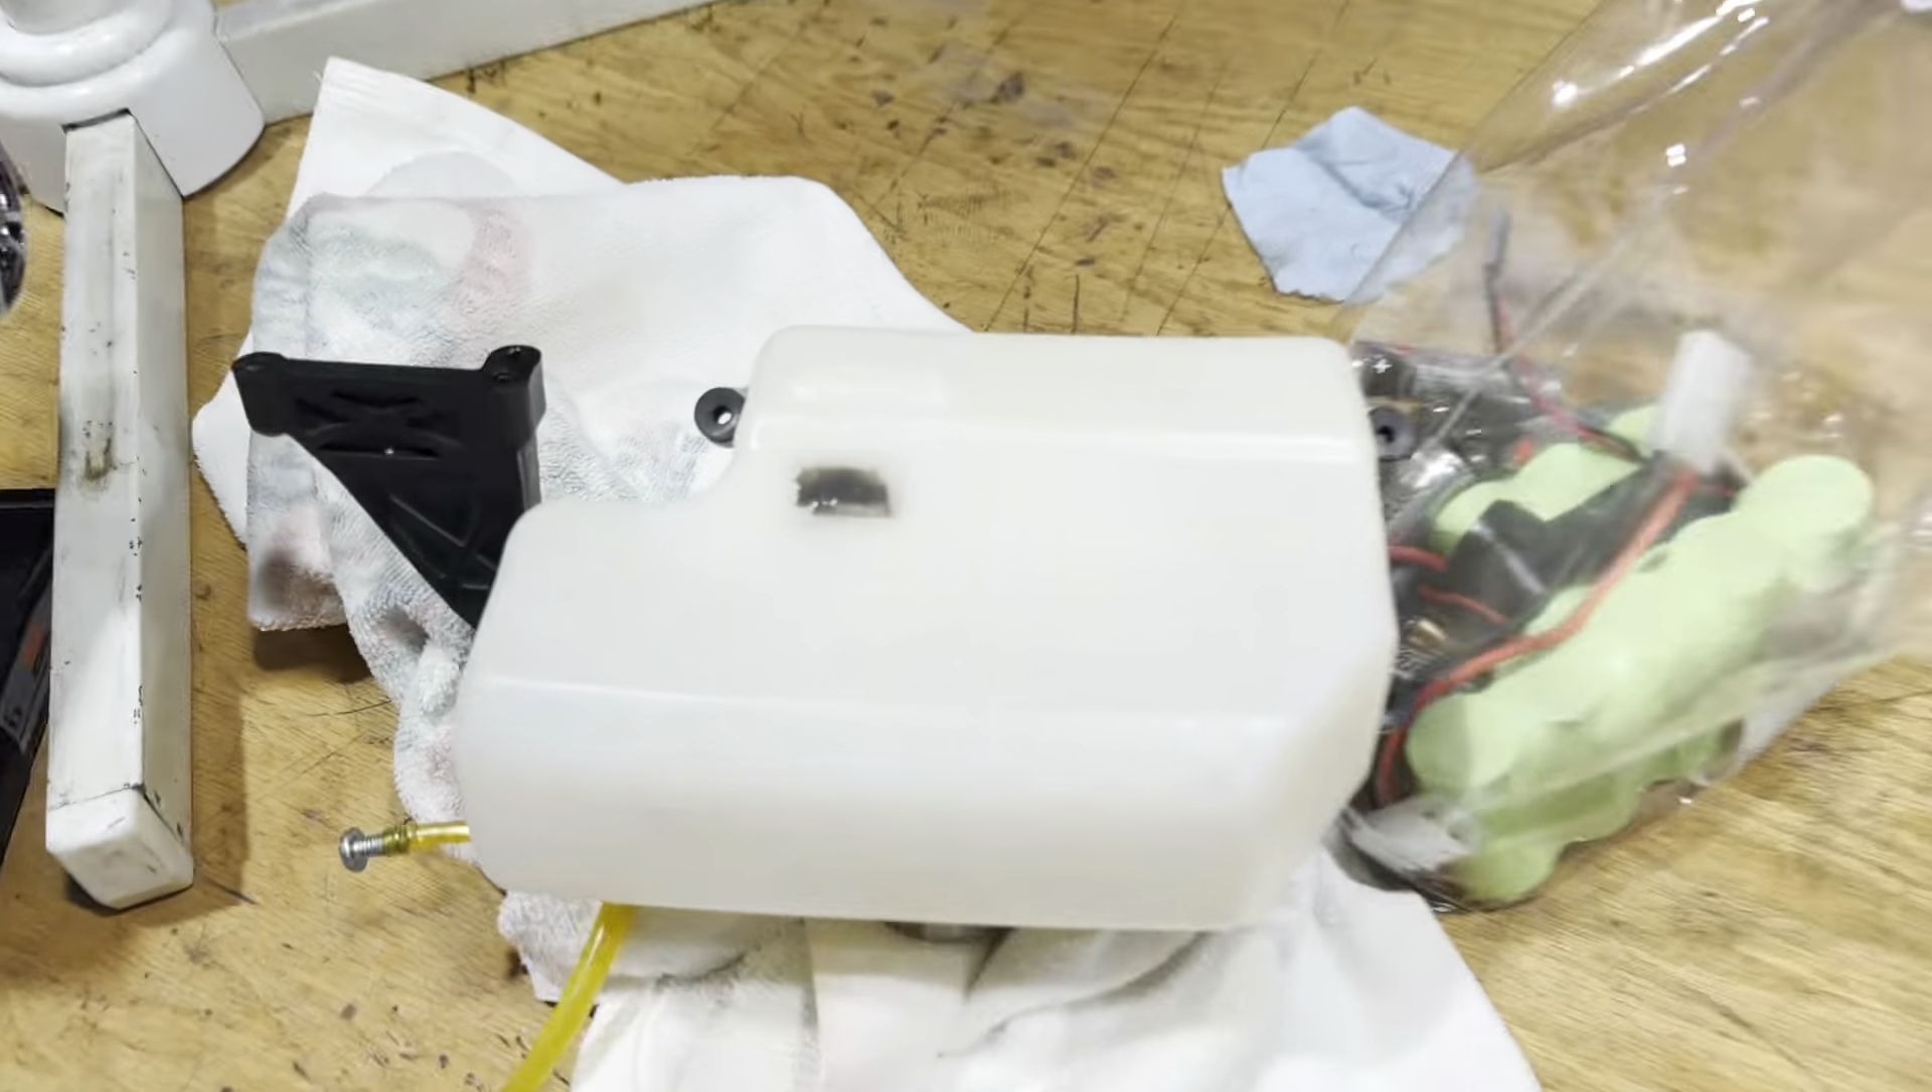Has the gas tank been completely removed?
Yes.